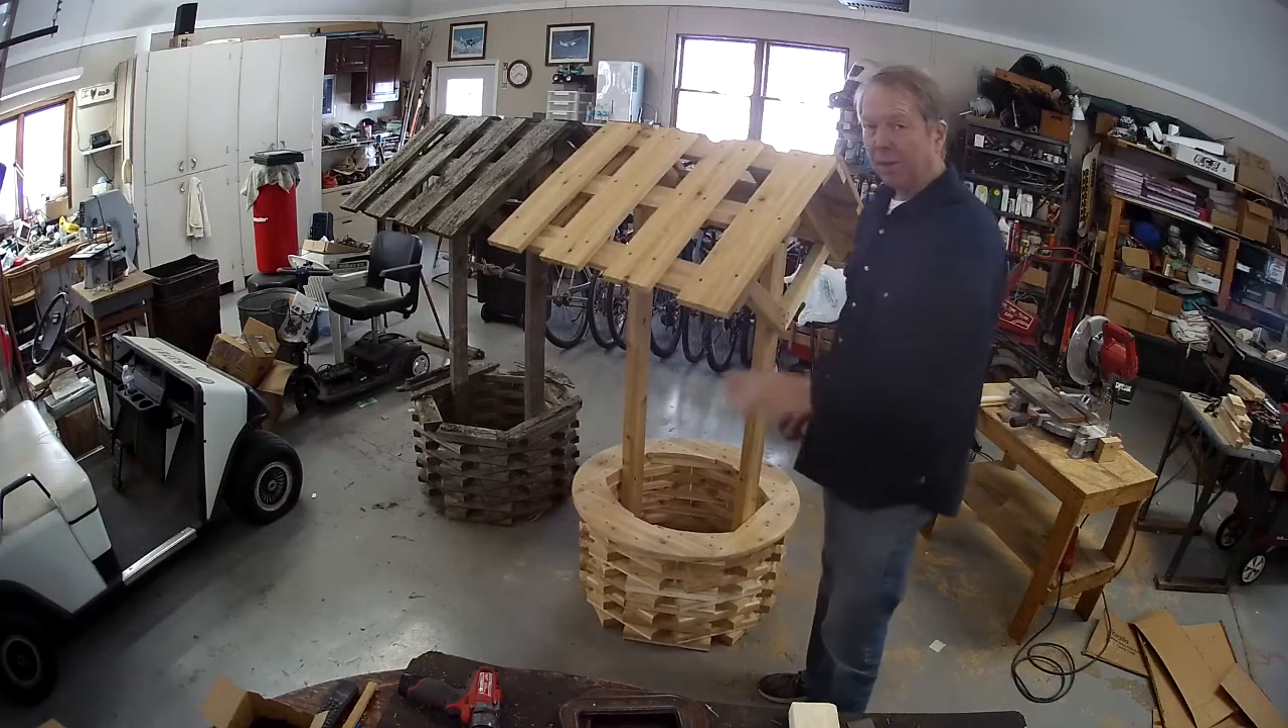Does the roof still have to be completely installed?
No.